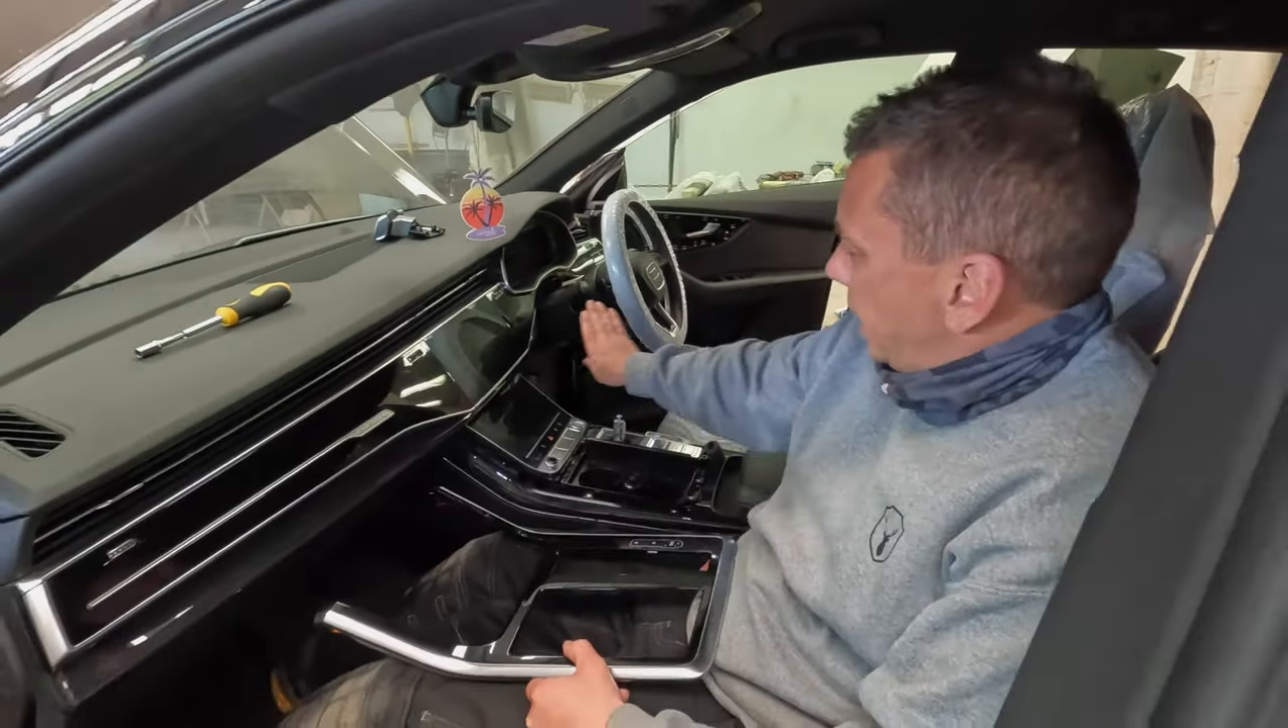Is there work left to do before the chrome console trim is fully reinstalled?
Yes.